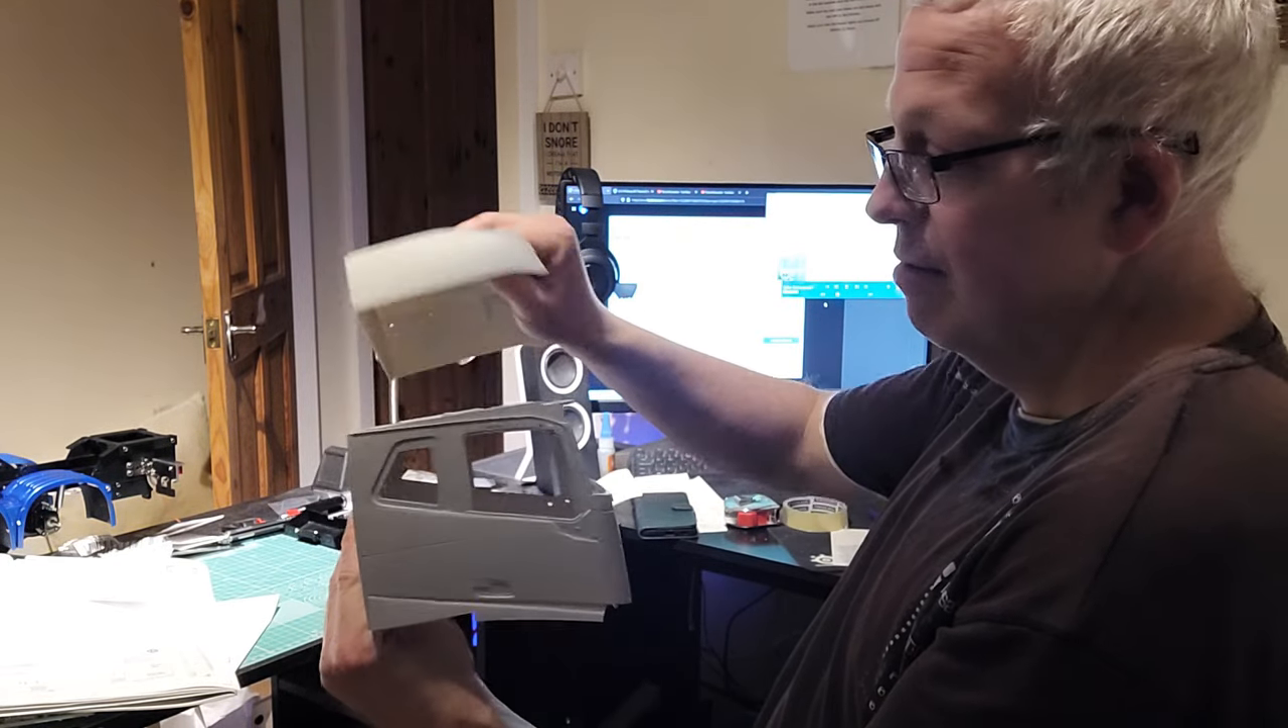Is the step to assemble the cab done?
No.